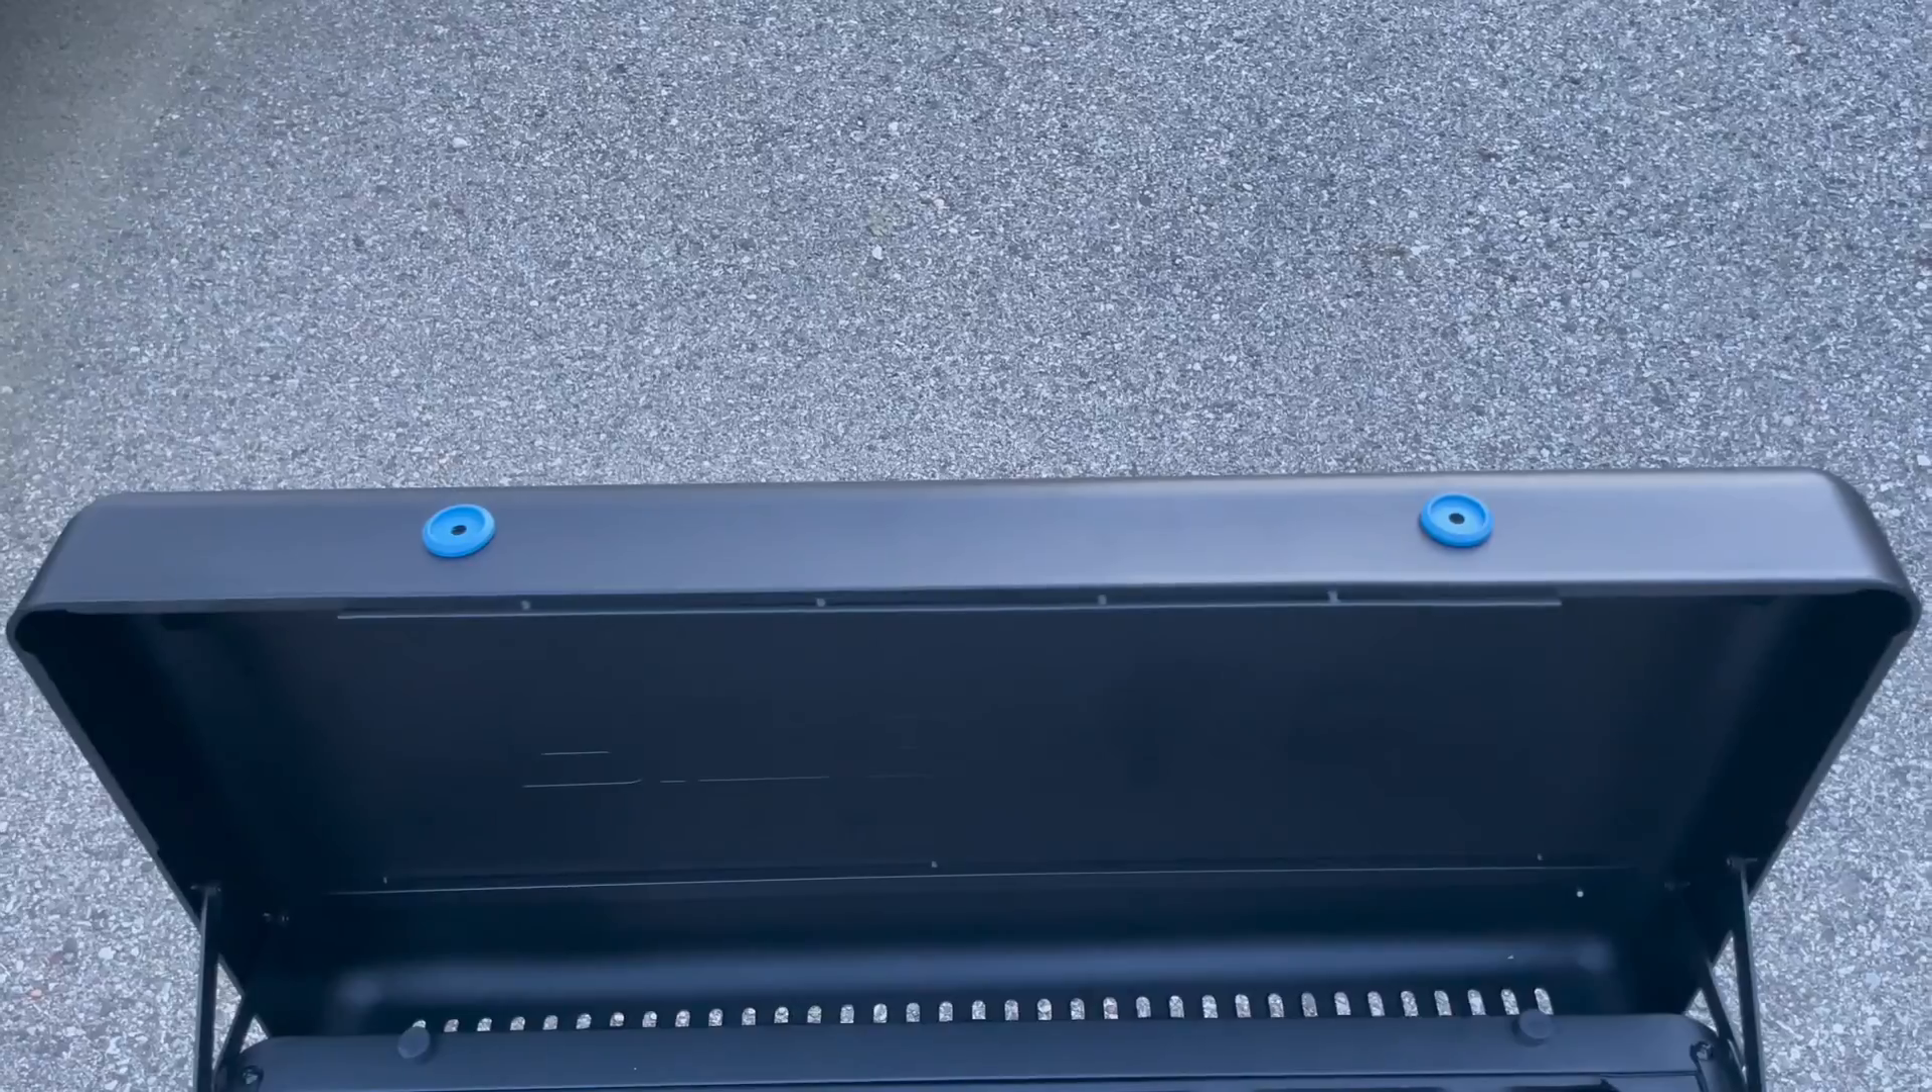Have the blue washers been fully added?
Yes.